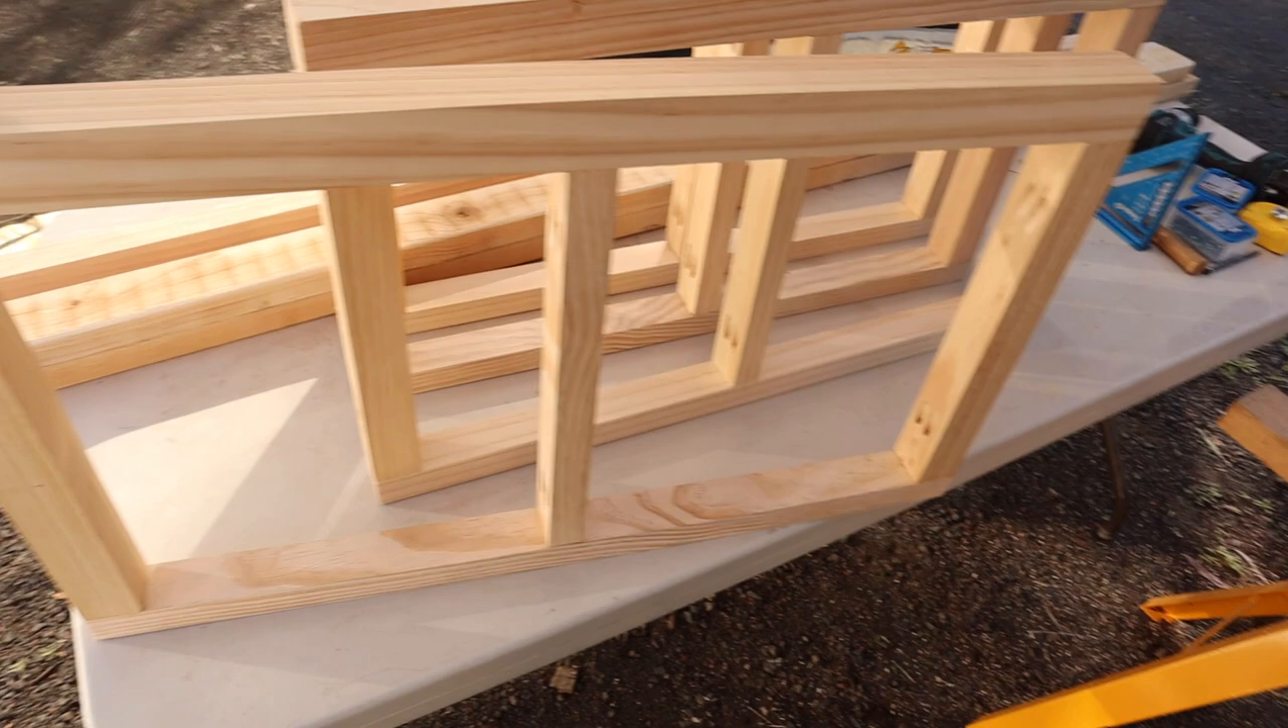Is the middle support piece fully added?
Yes.